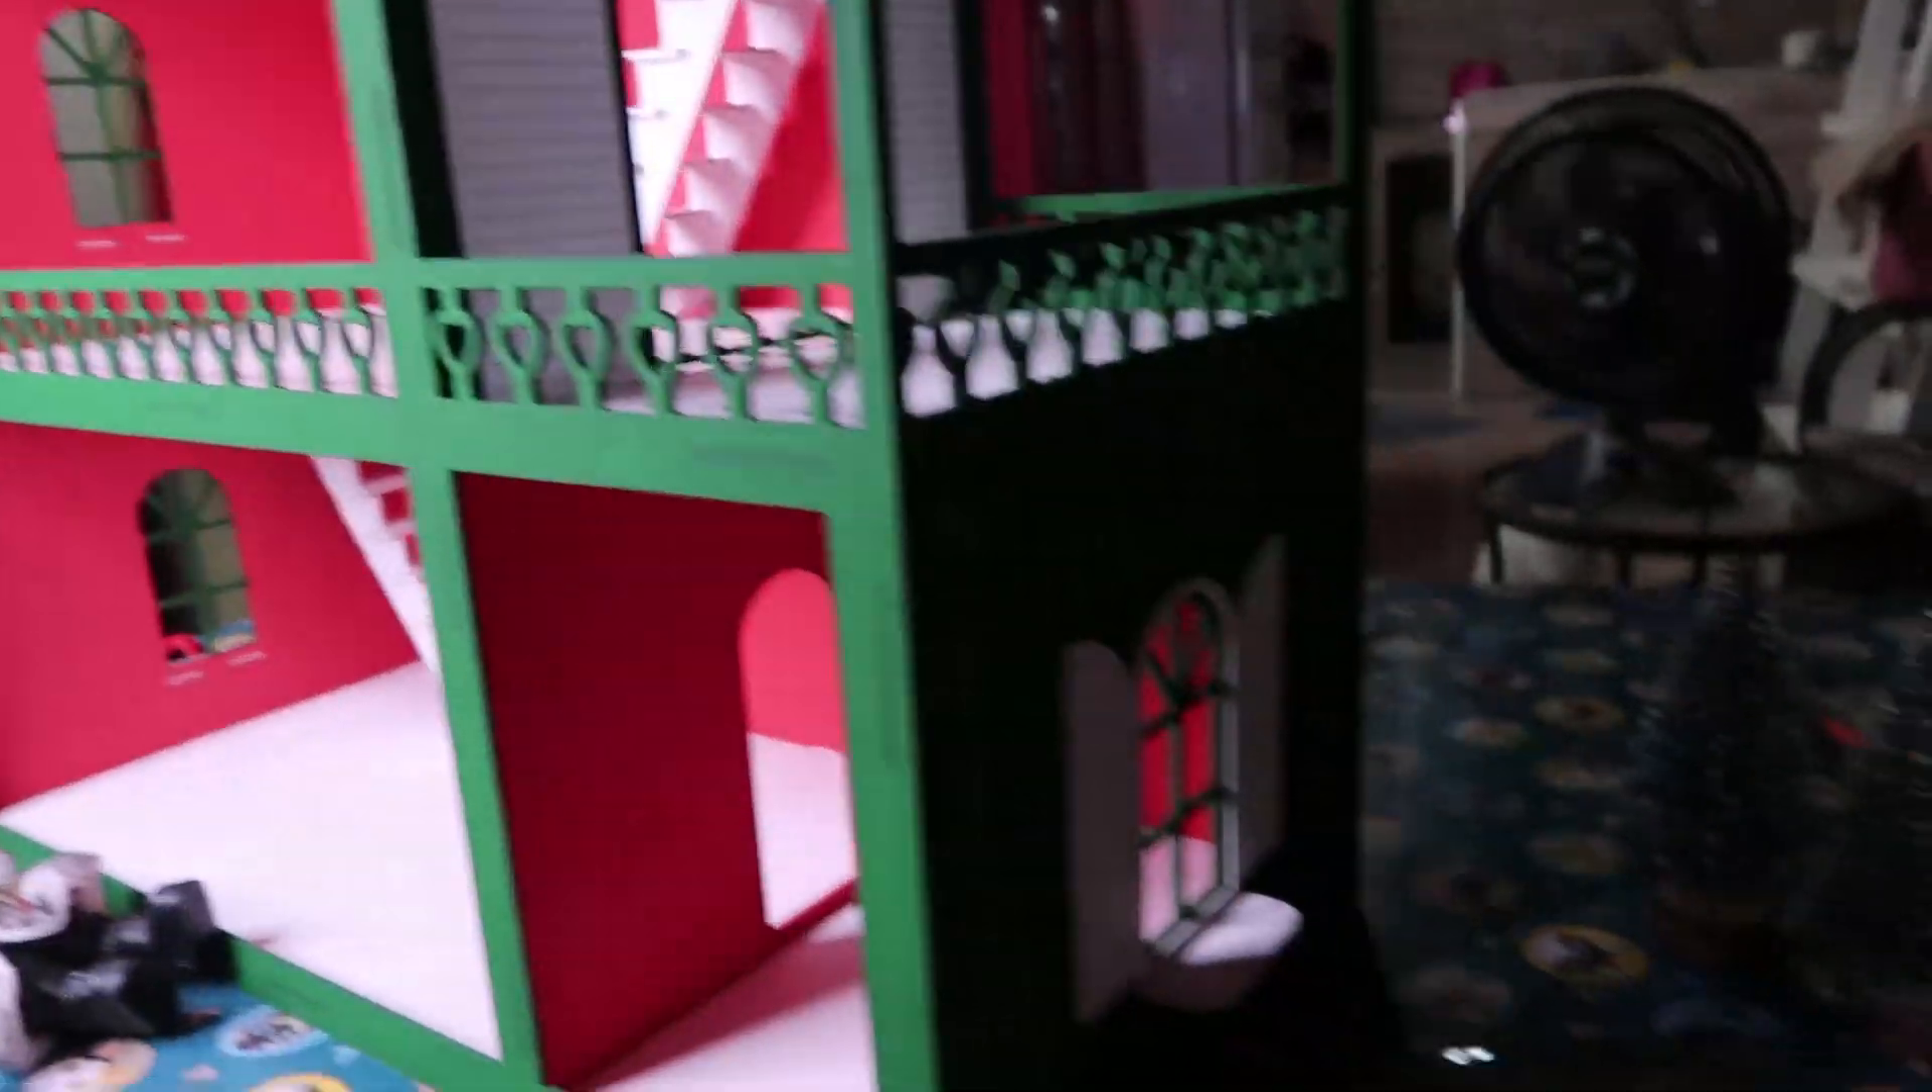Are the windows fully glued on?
Yes.